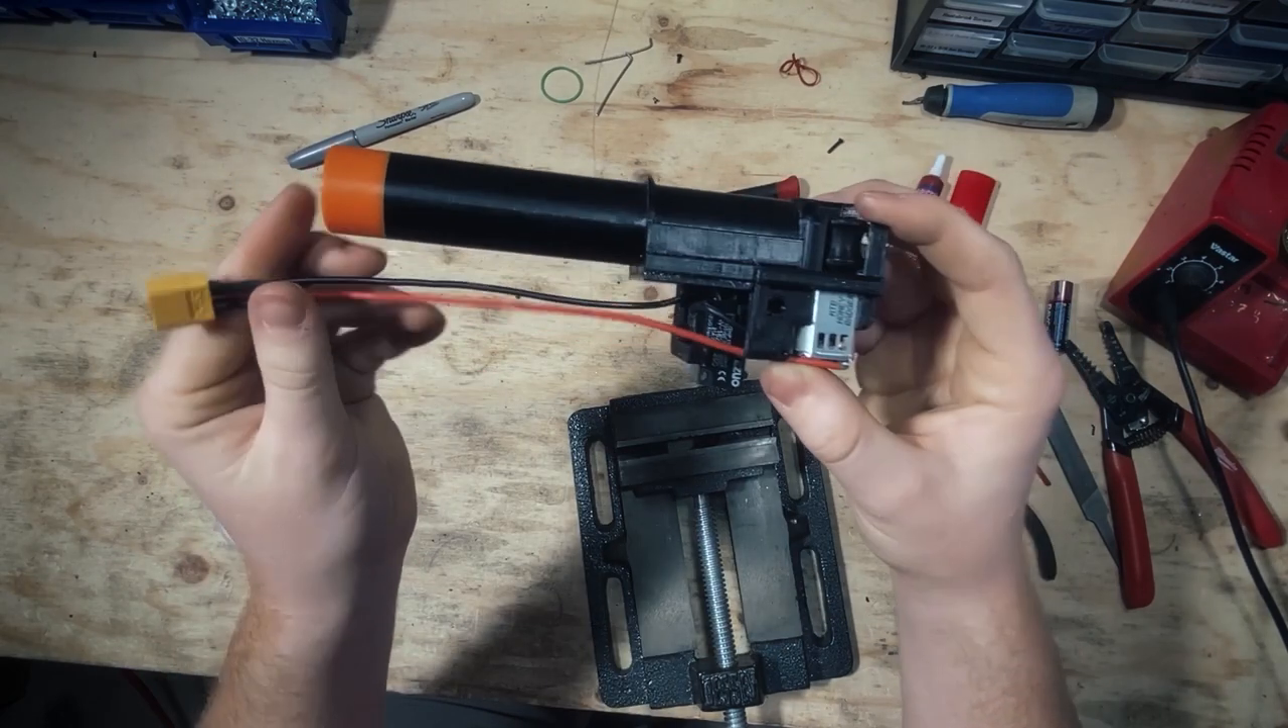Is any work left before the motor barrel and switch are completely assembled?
No.